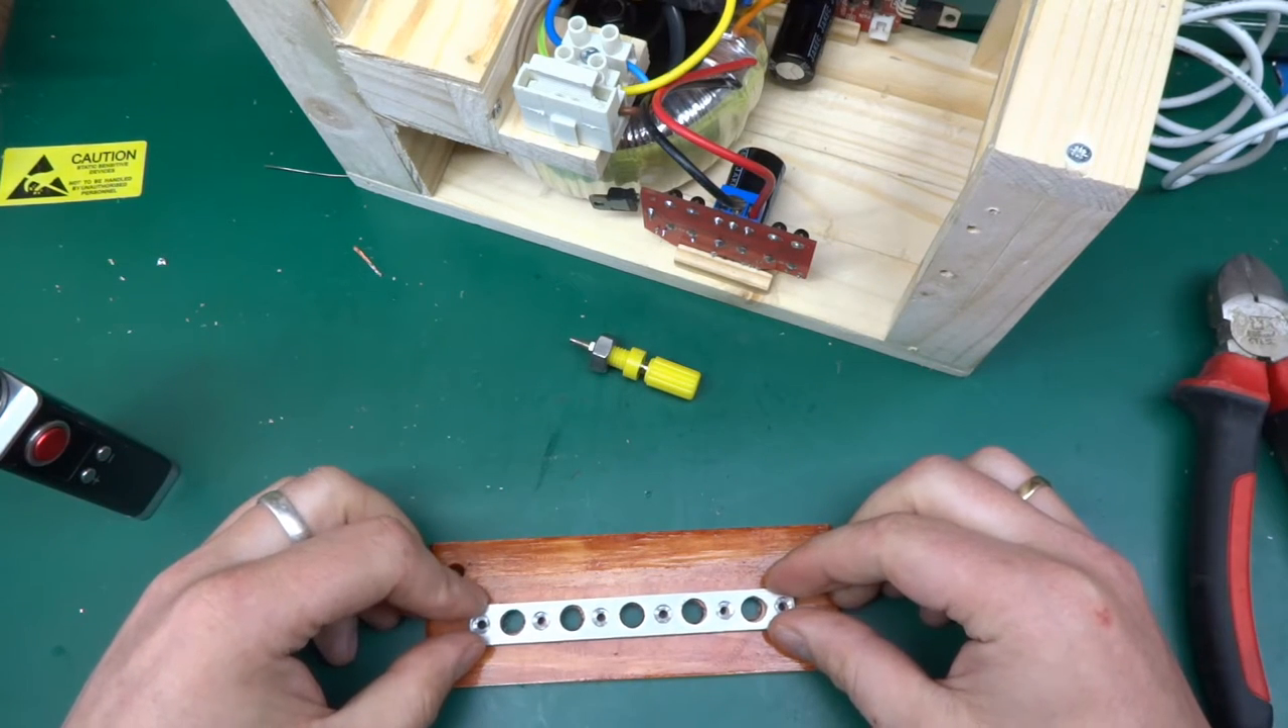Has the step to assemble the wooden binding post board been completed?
No.